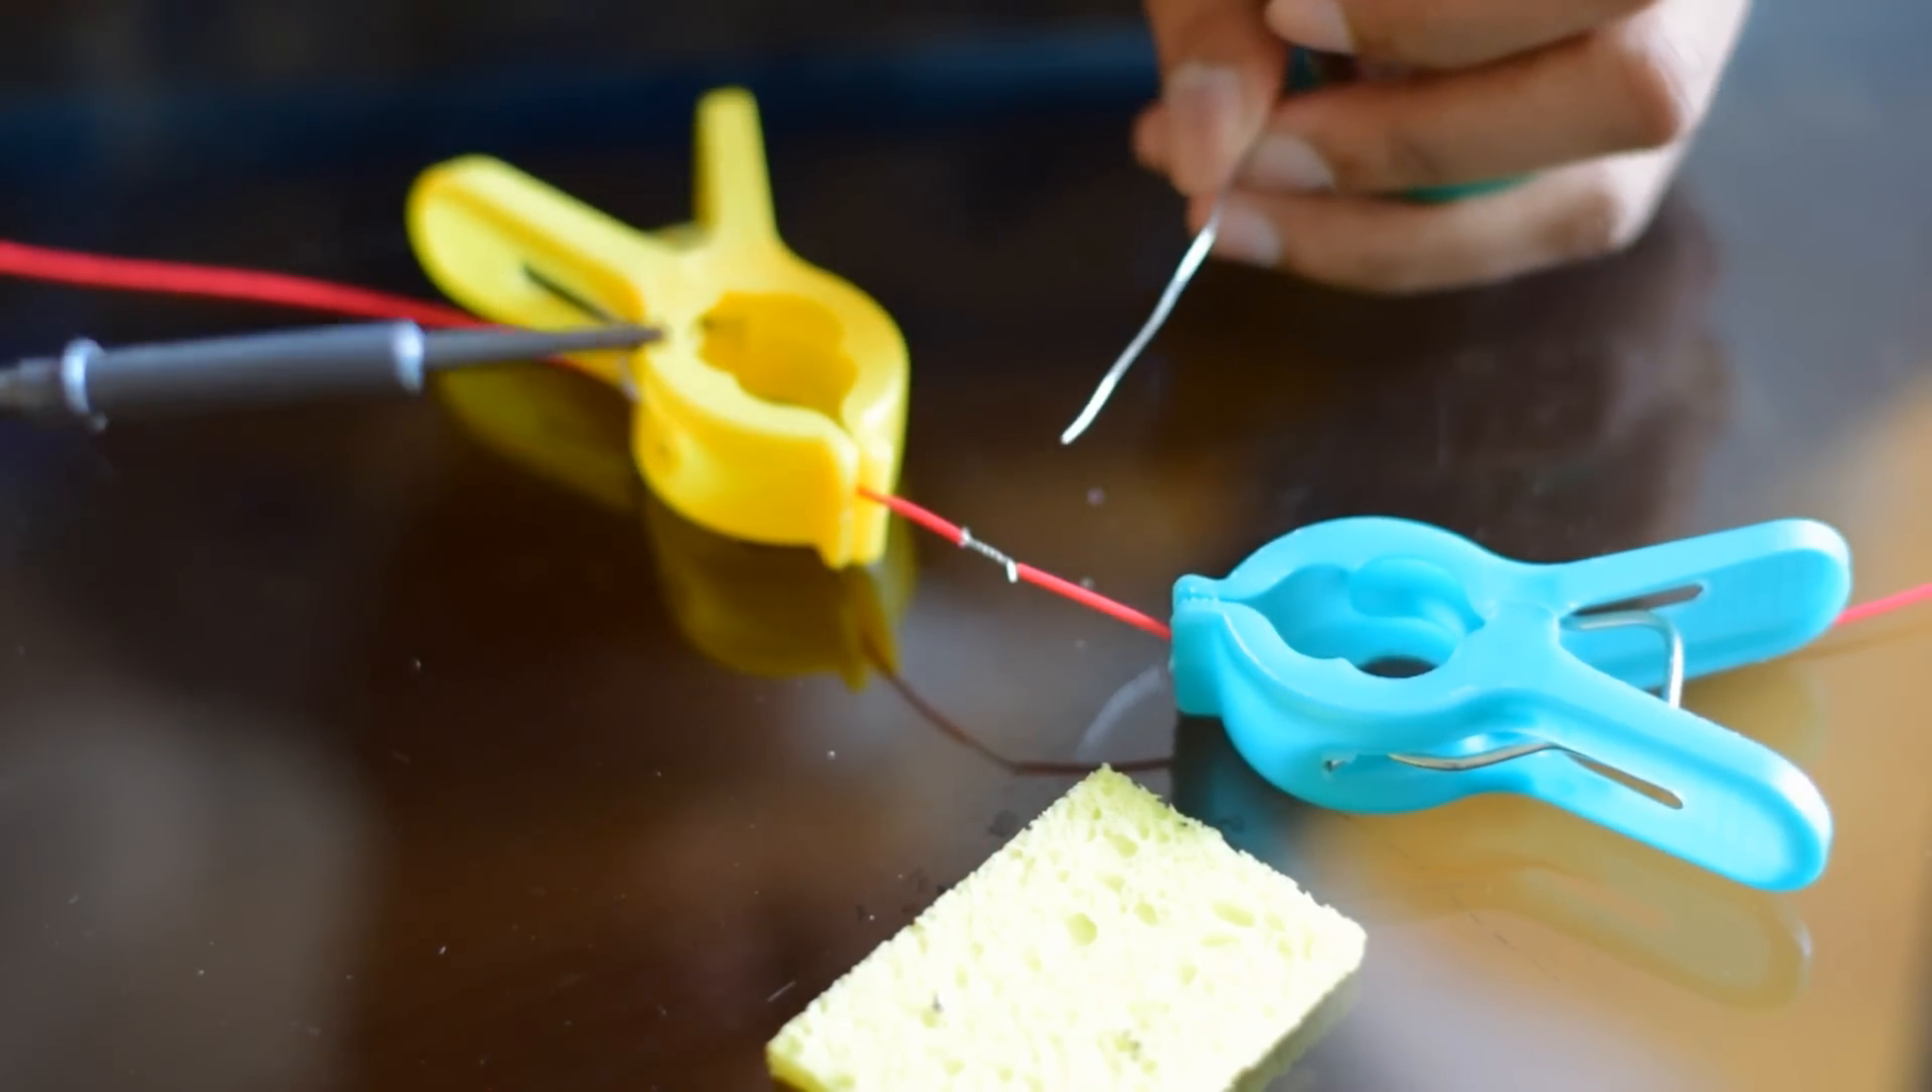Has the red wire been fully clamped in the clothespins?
Yes.